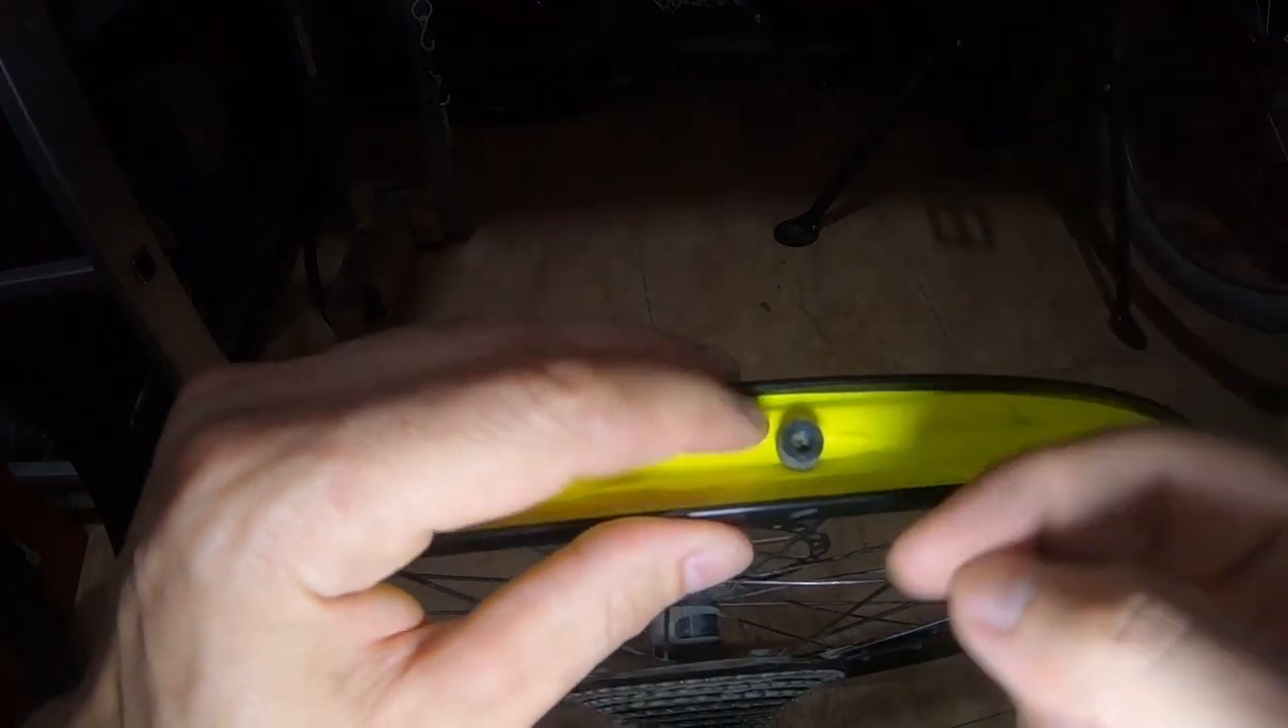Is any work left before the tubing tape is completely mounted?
No.